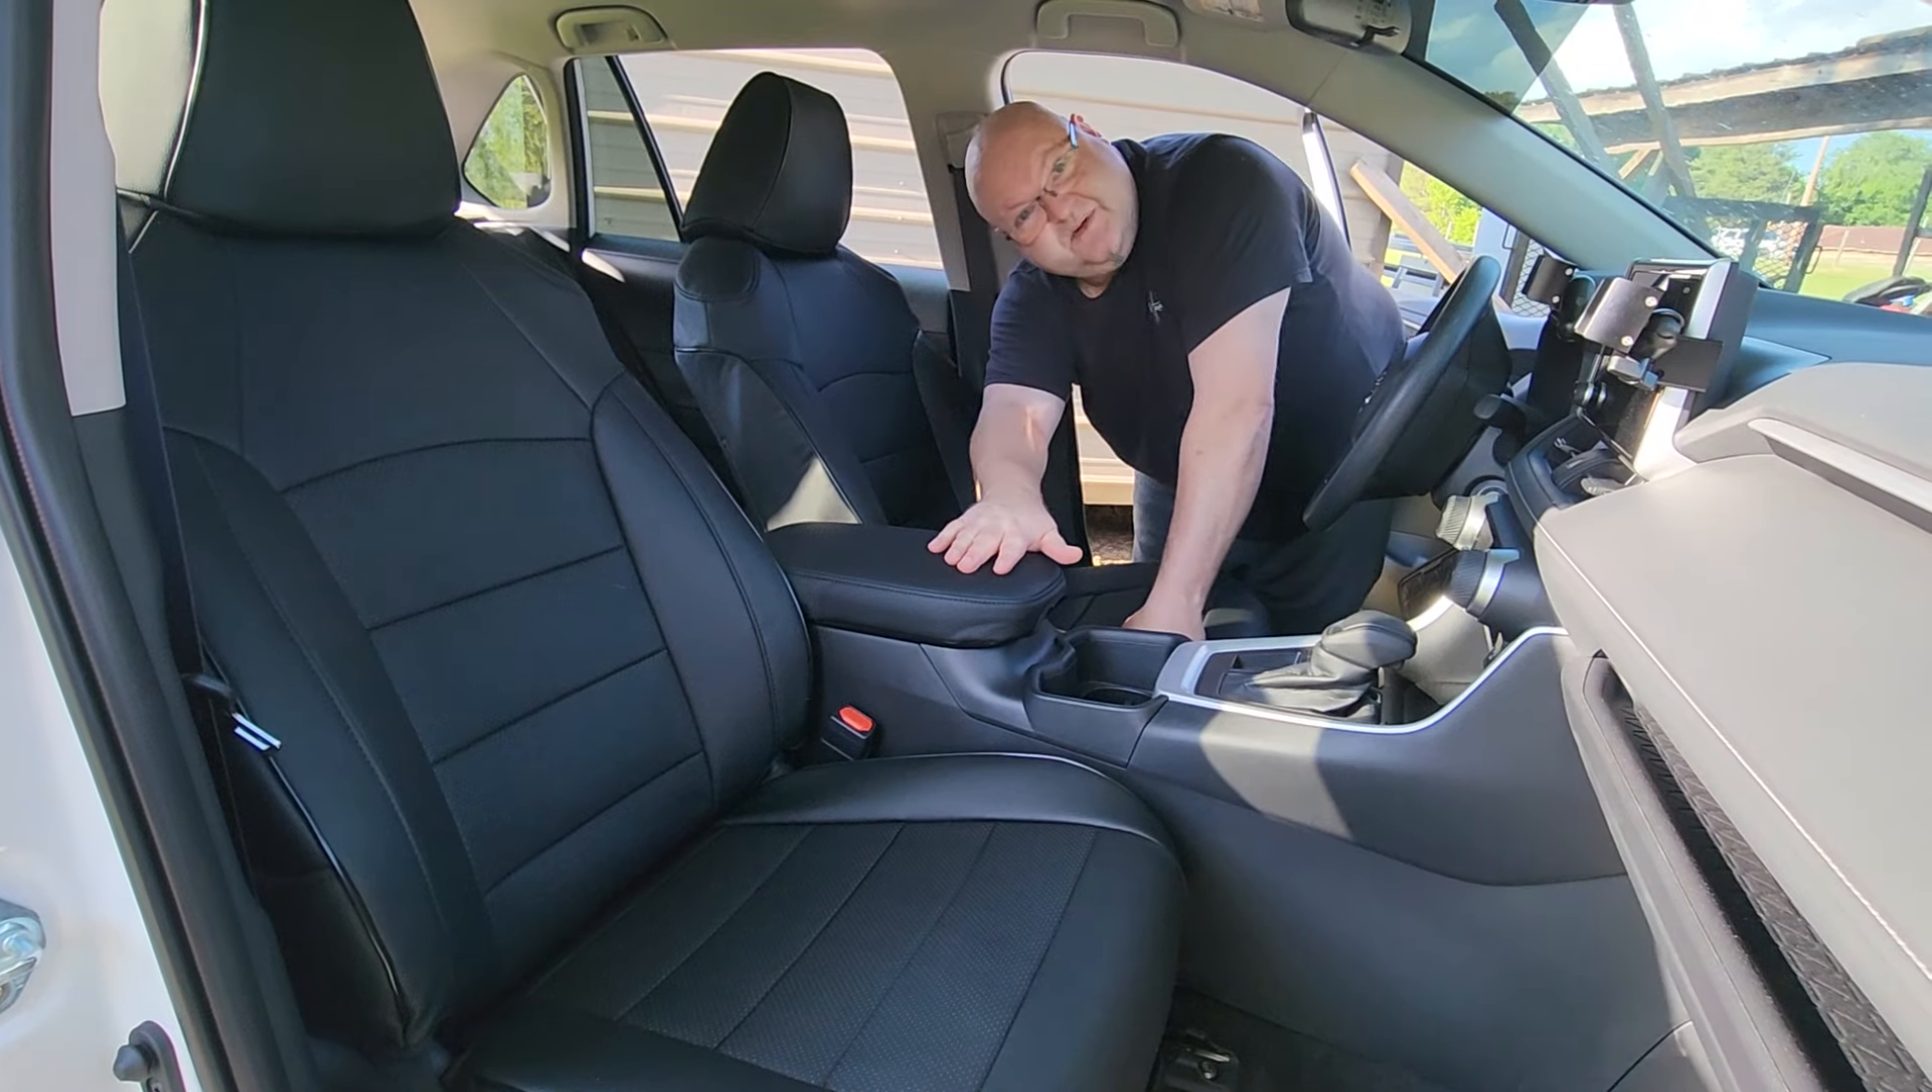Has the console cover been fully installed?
Yes.